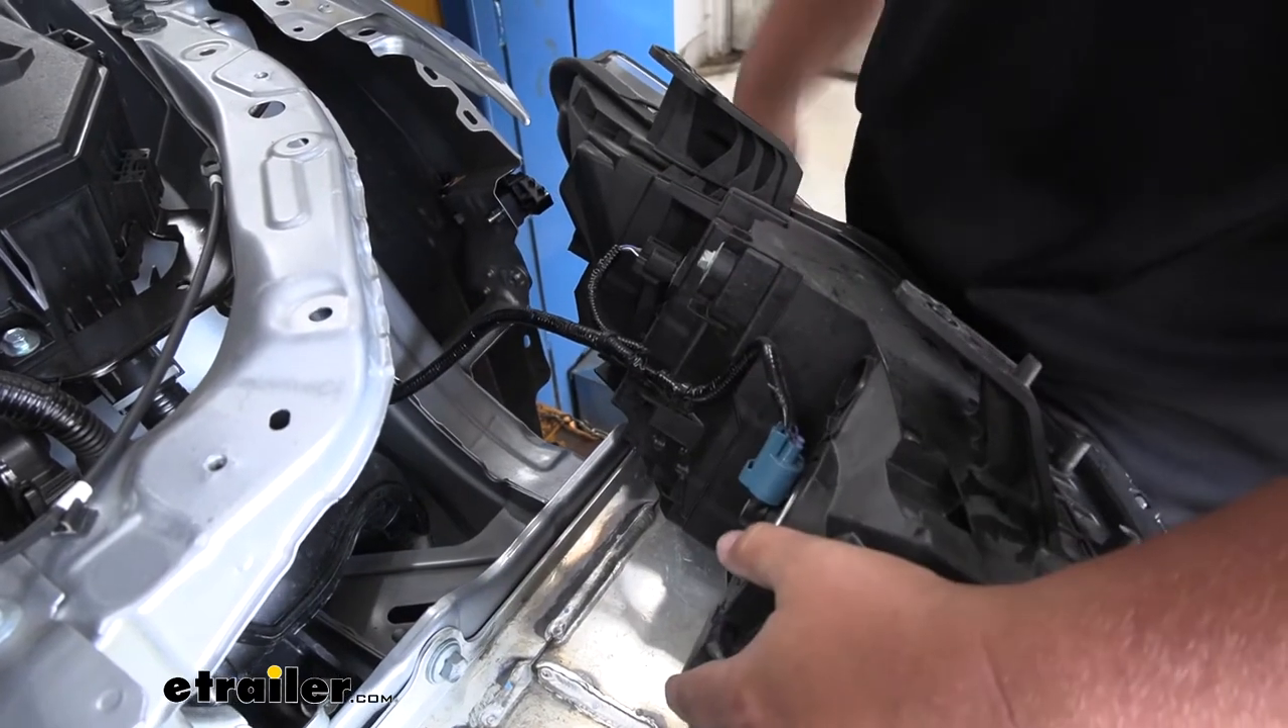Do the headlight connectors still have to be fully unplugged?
Yes.